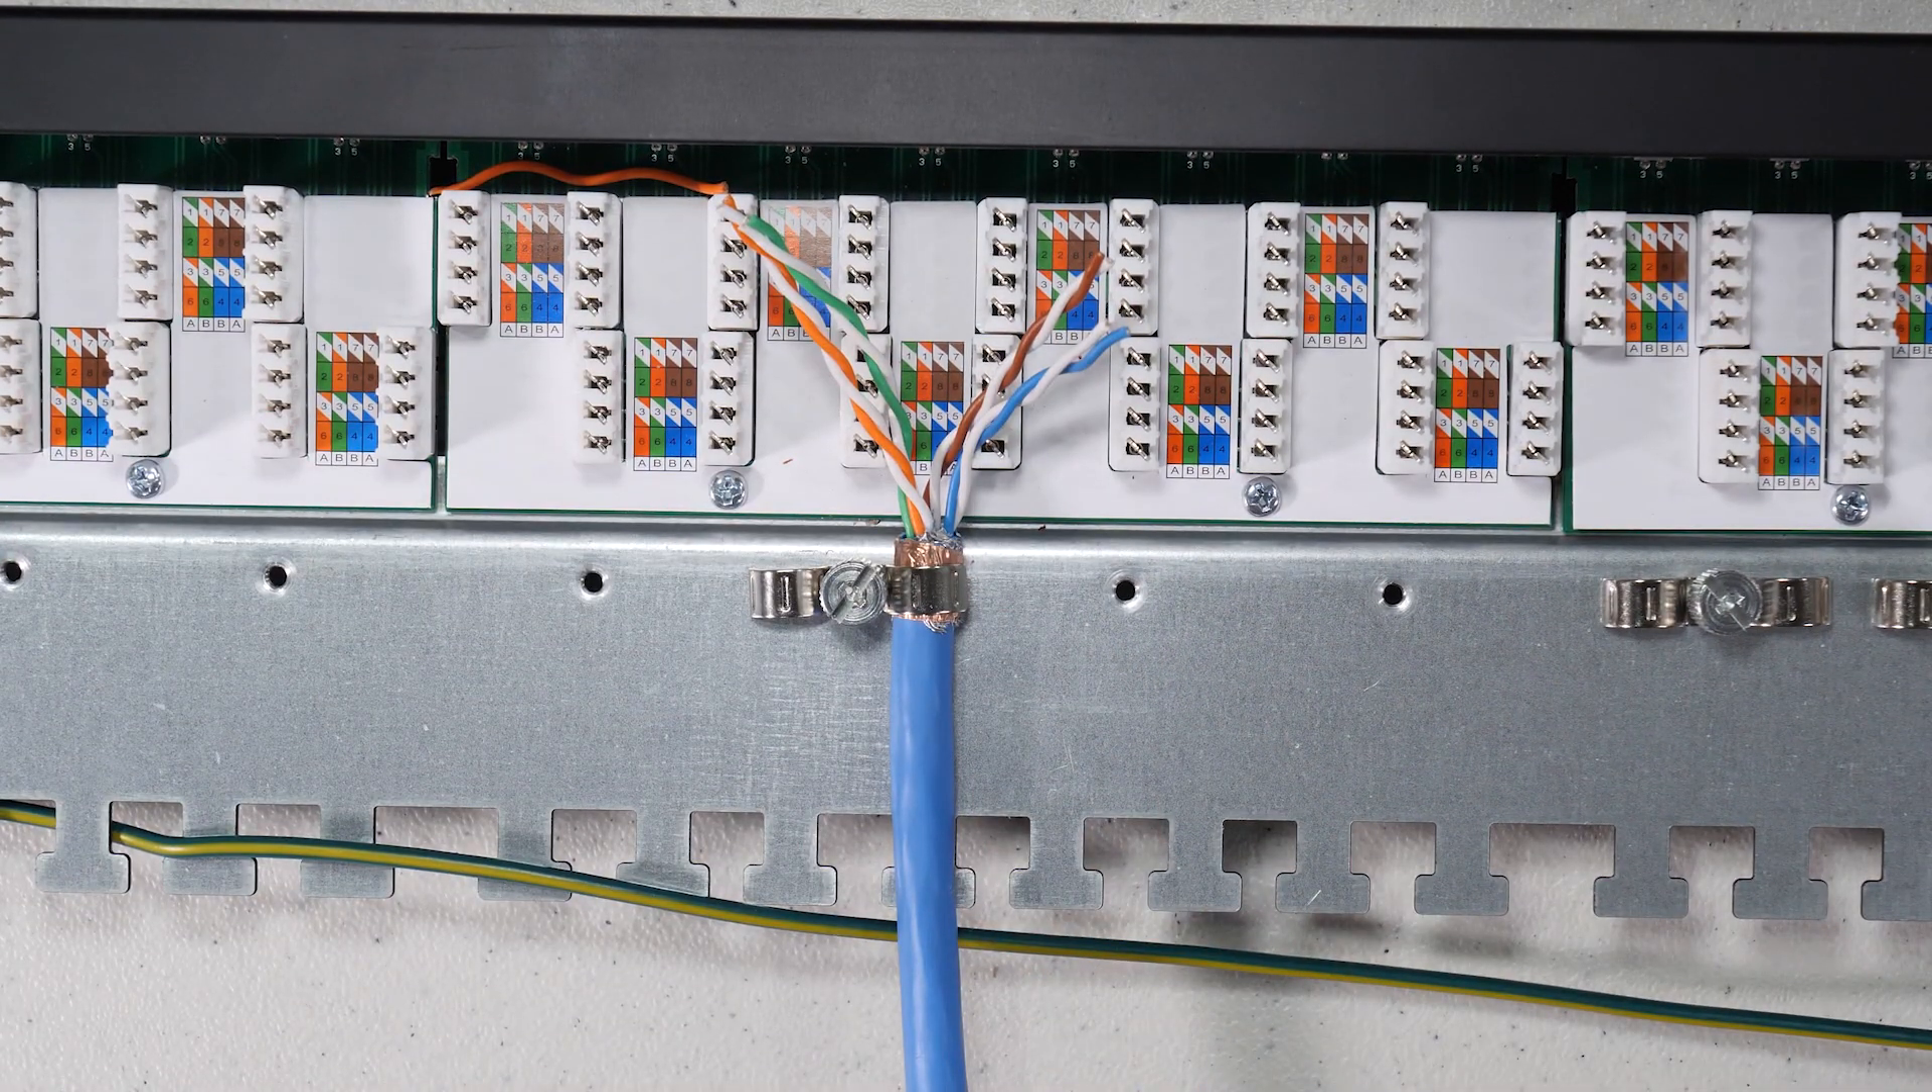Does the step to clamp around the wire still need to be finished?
No.